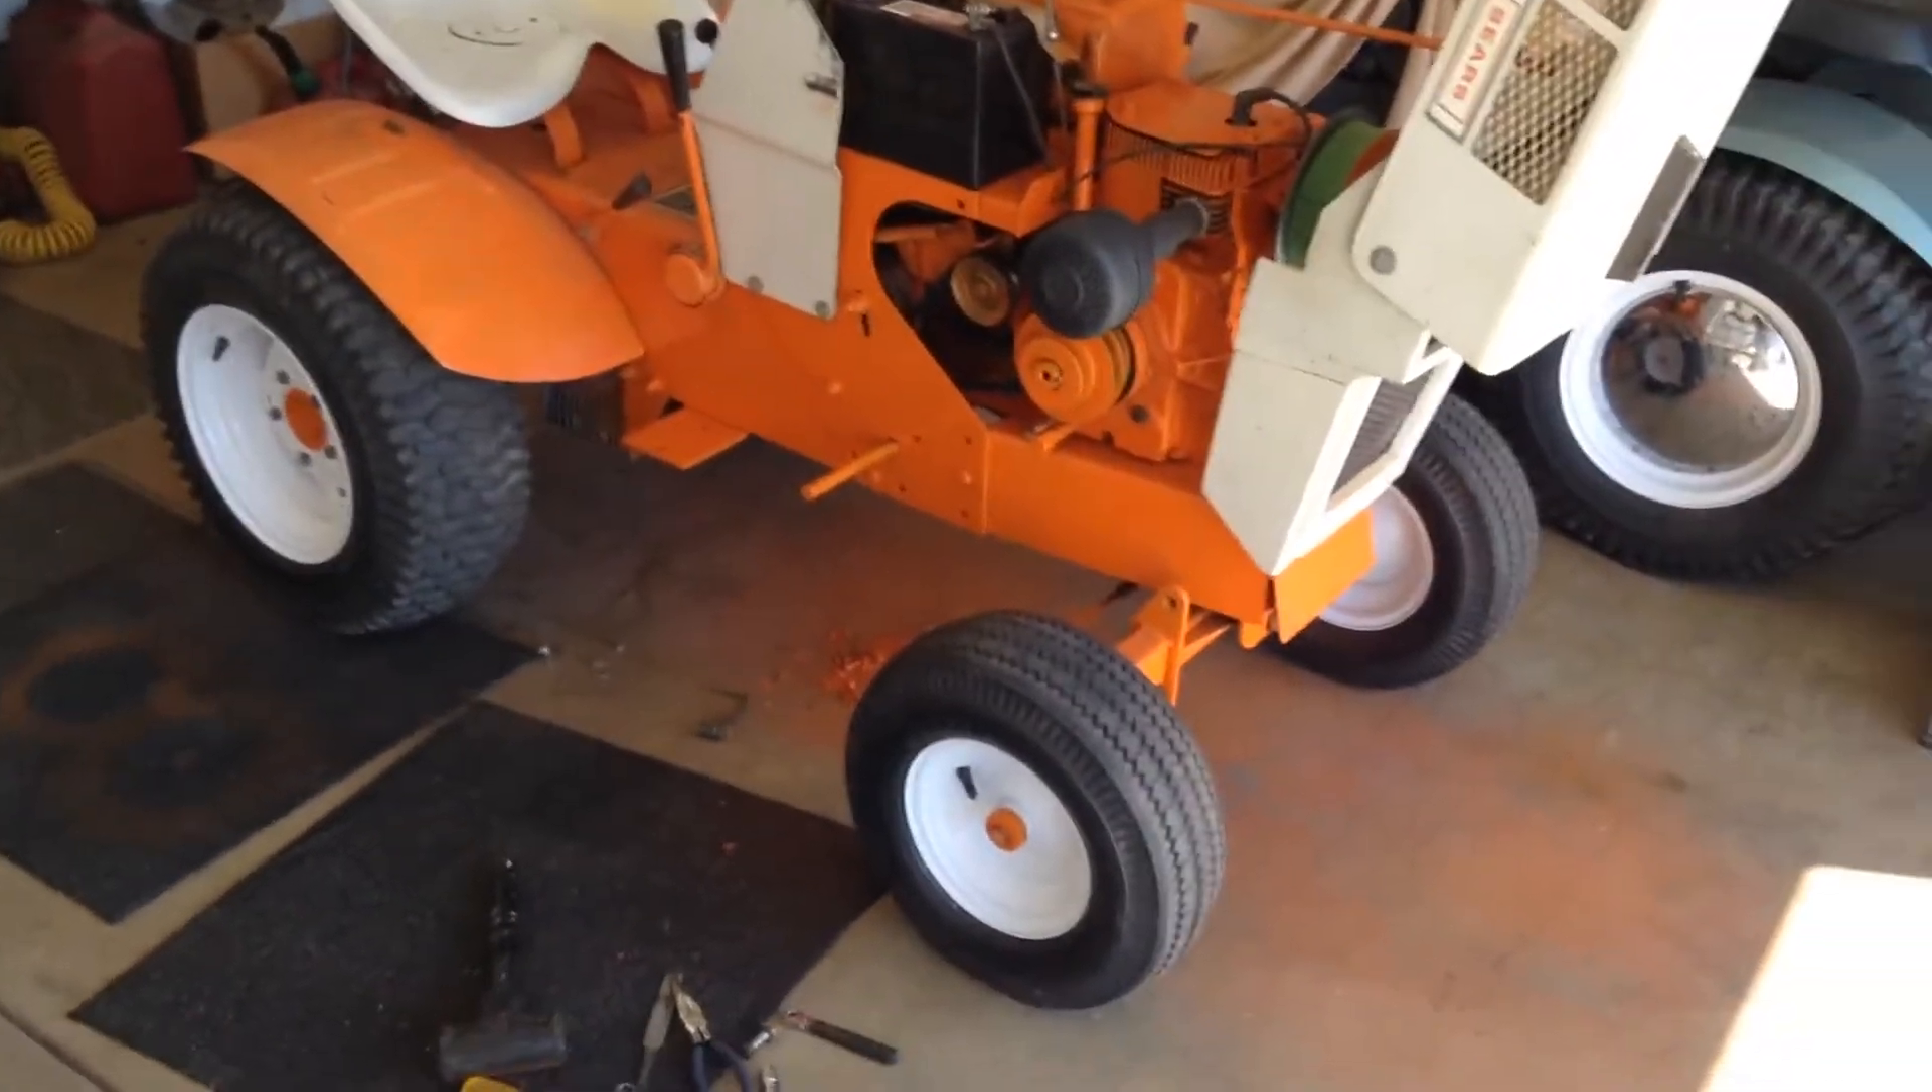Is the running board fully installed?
No.